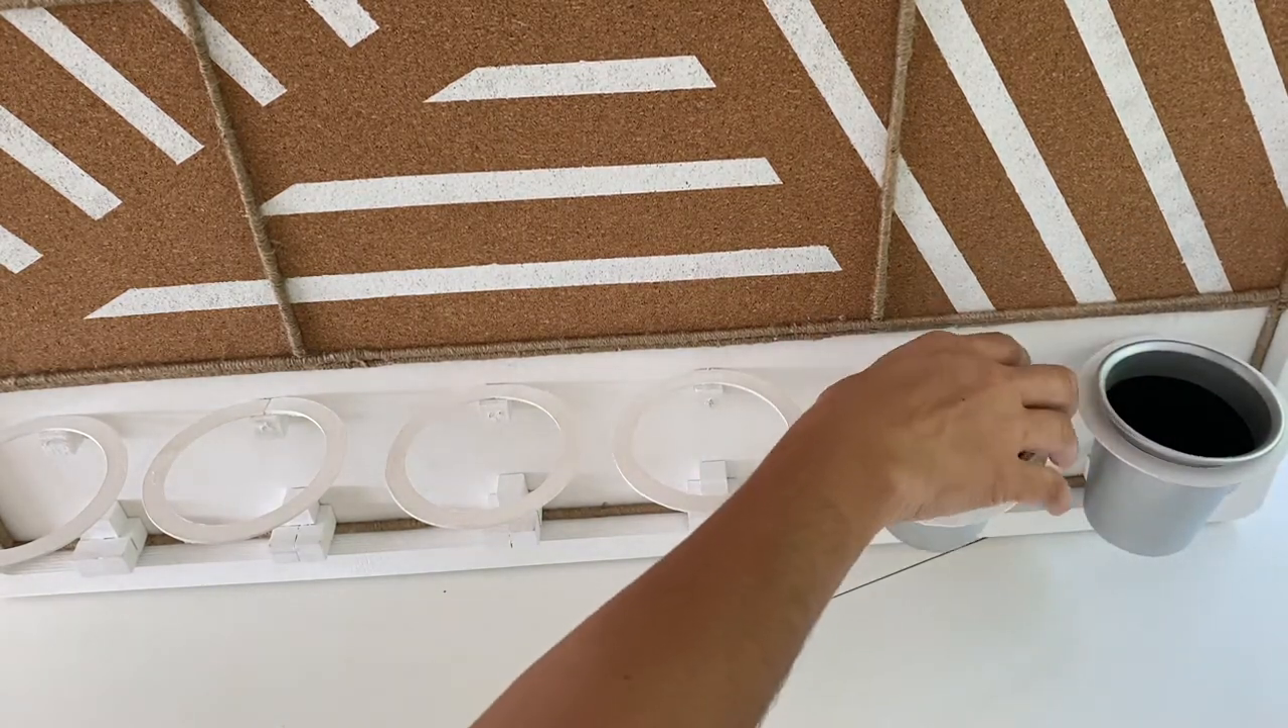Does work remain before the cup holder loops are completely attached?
No.